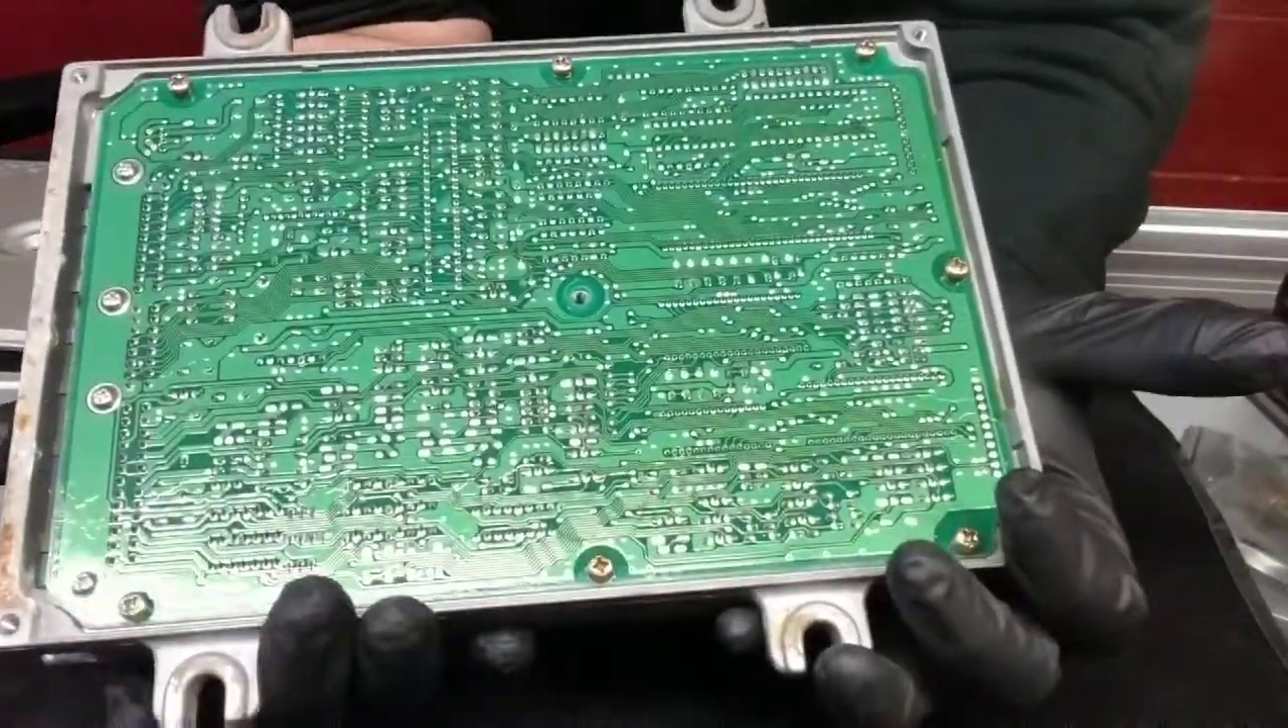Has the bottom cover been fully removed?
Yes.